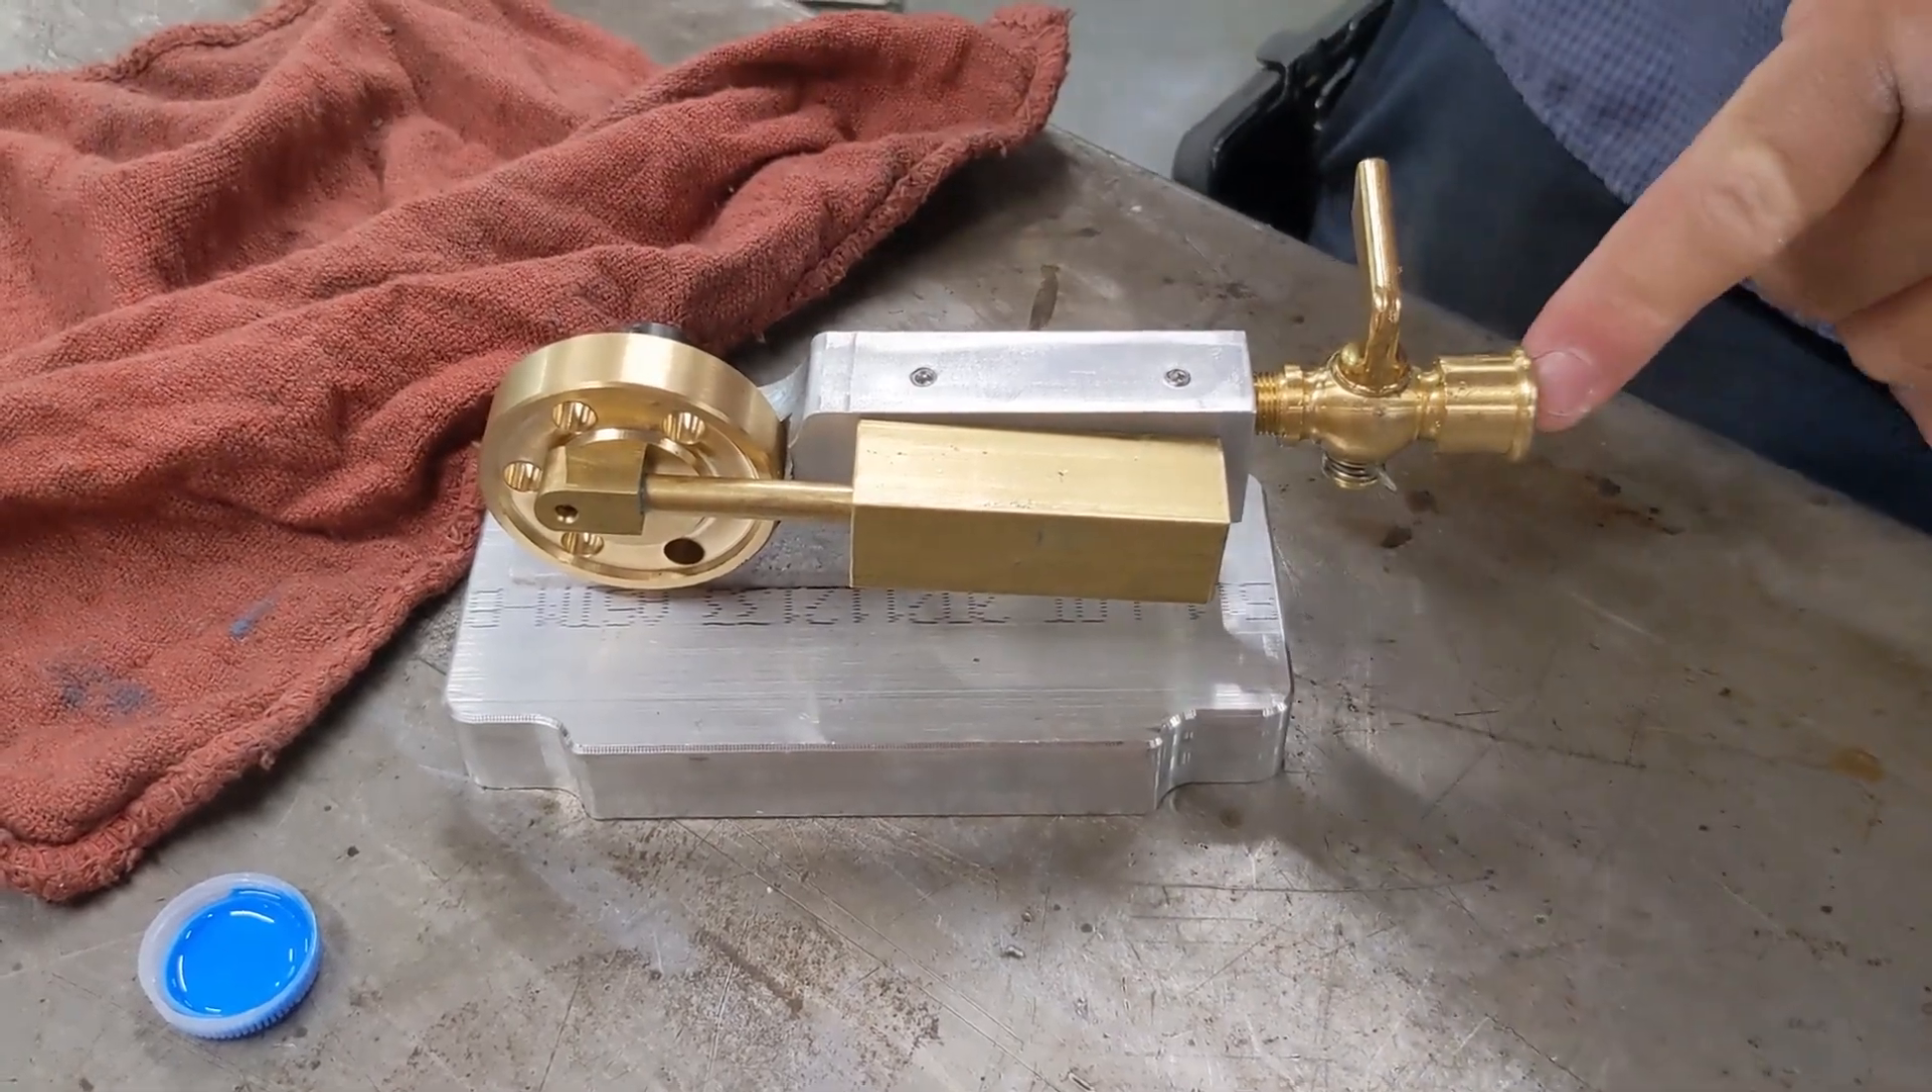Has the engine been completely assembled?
Yes.